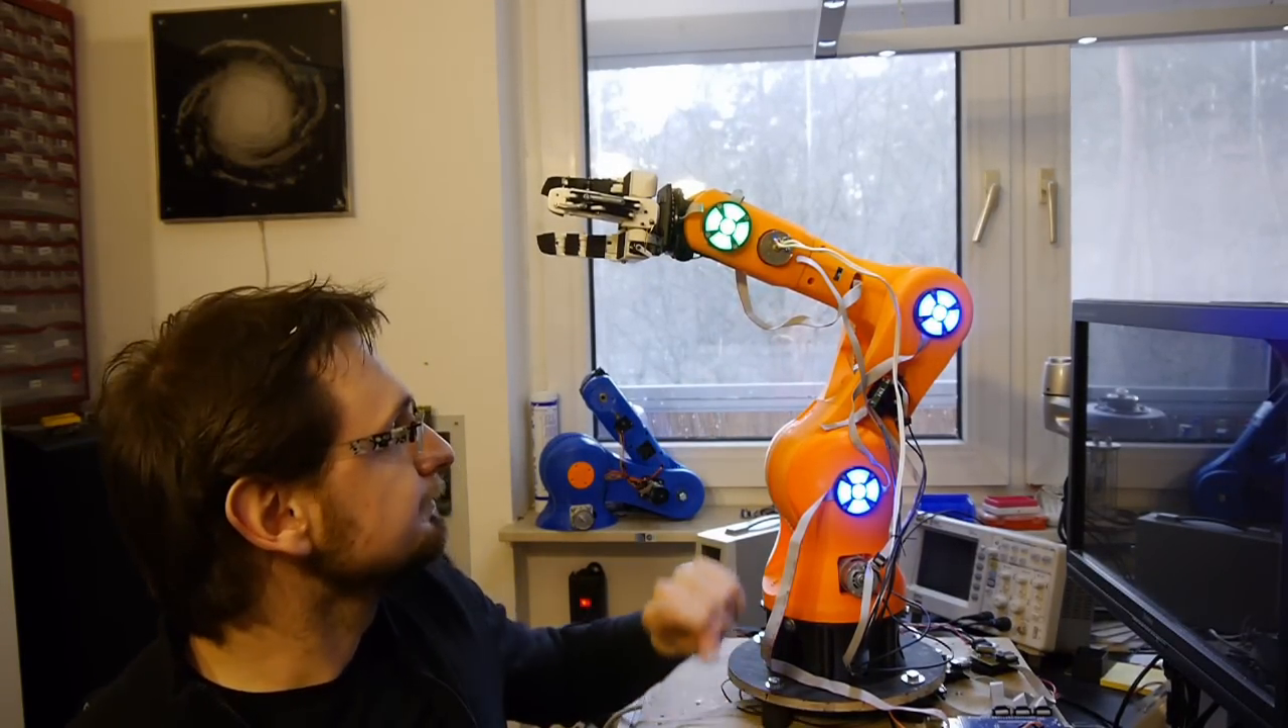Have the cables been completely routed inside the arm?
No.